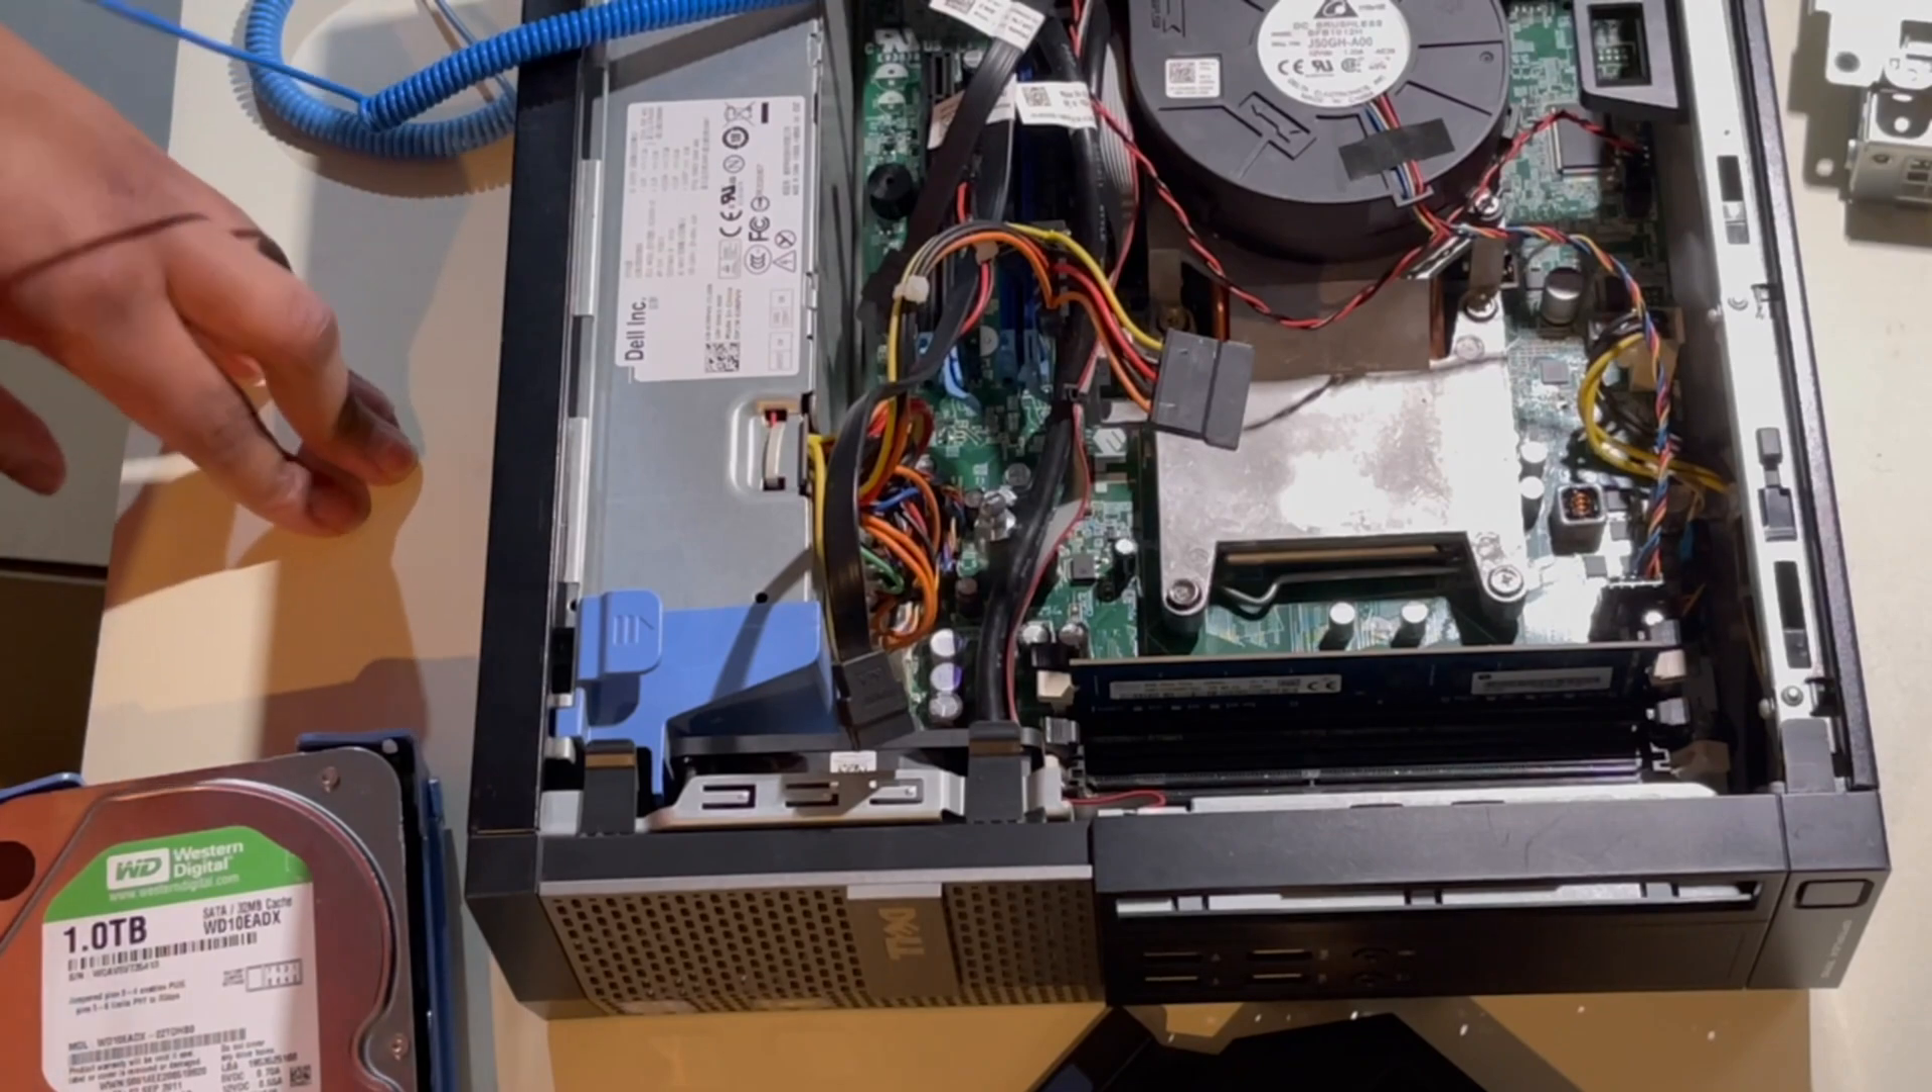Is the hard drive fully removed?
Yes.